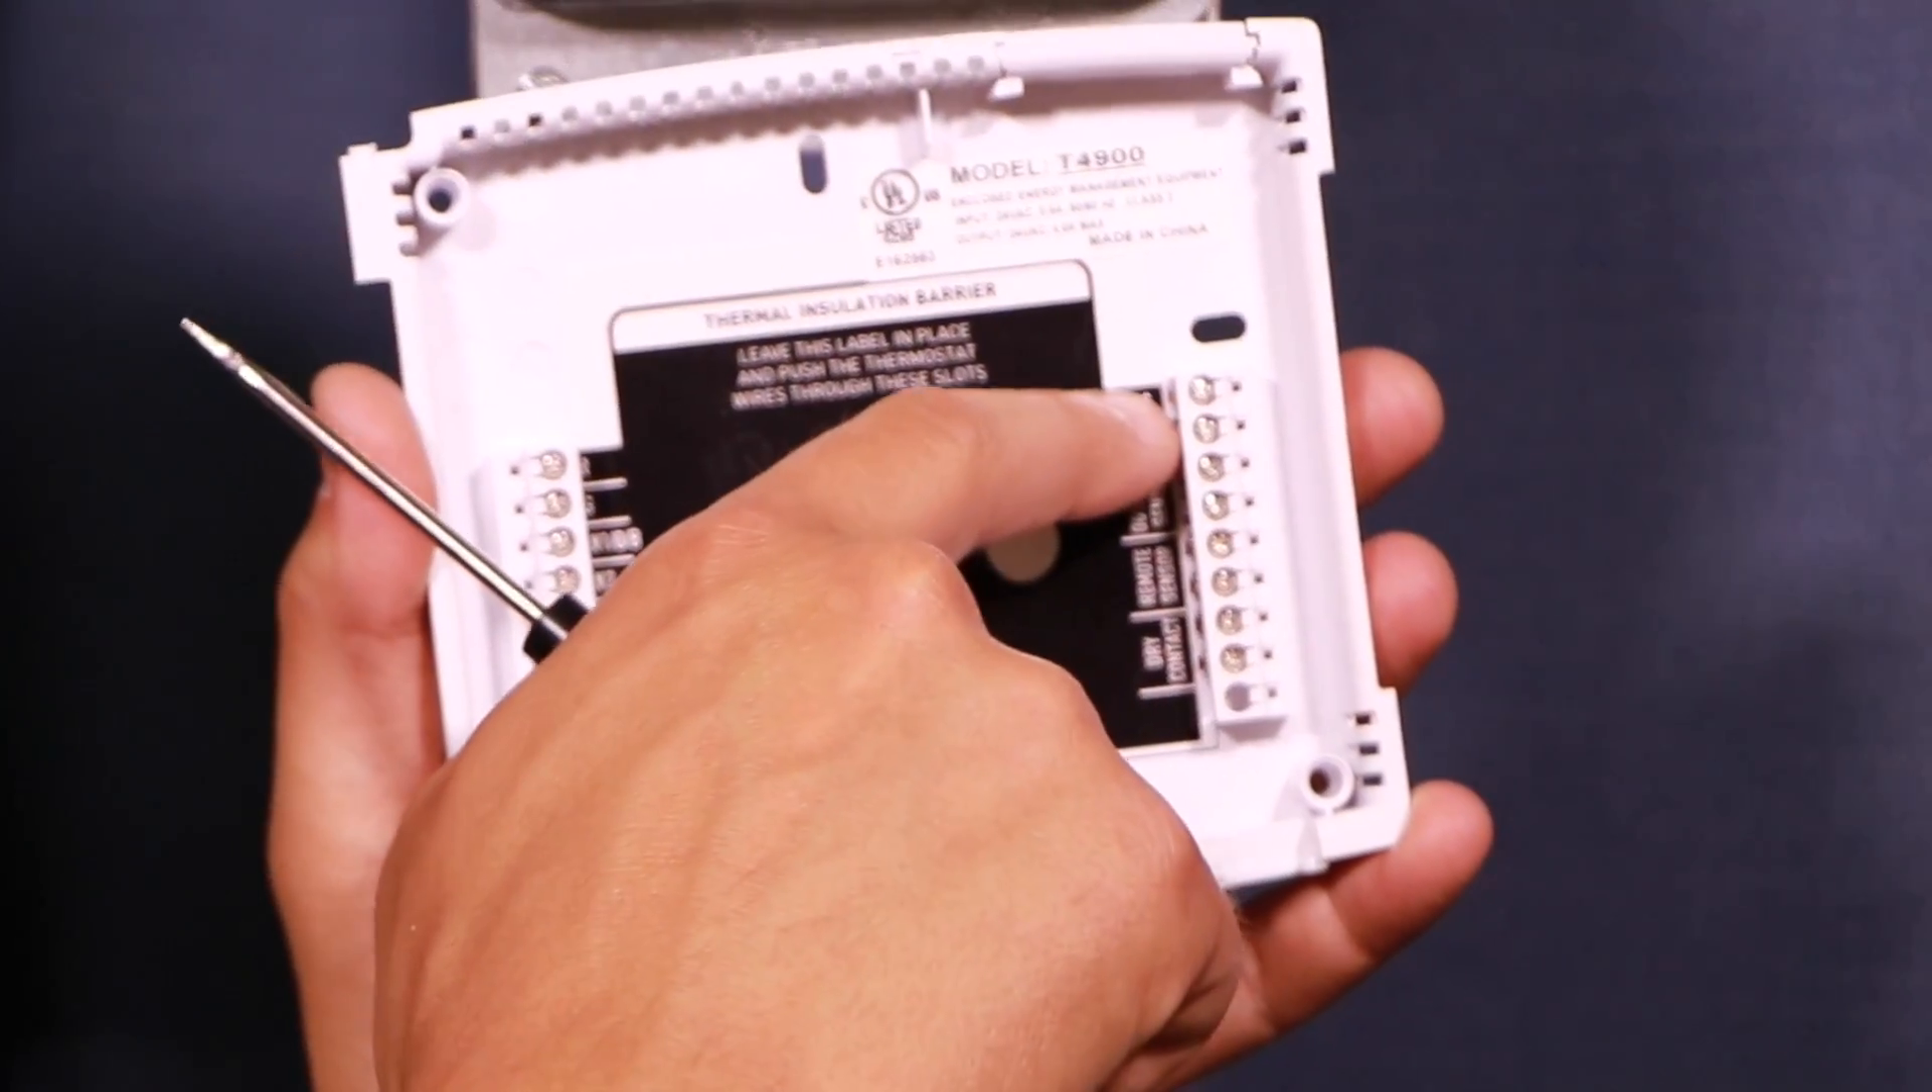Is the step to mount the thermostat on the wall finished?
No.